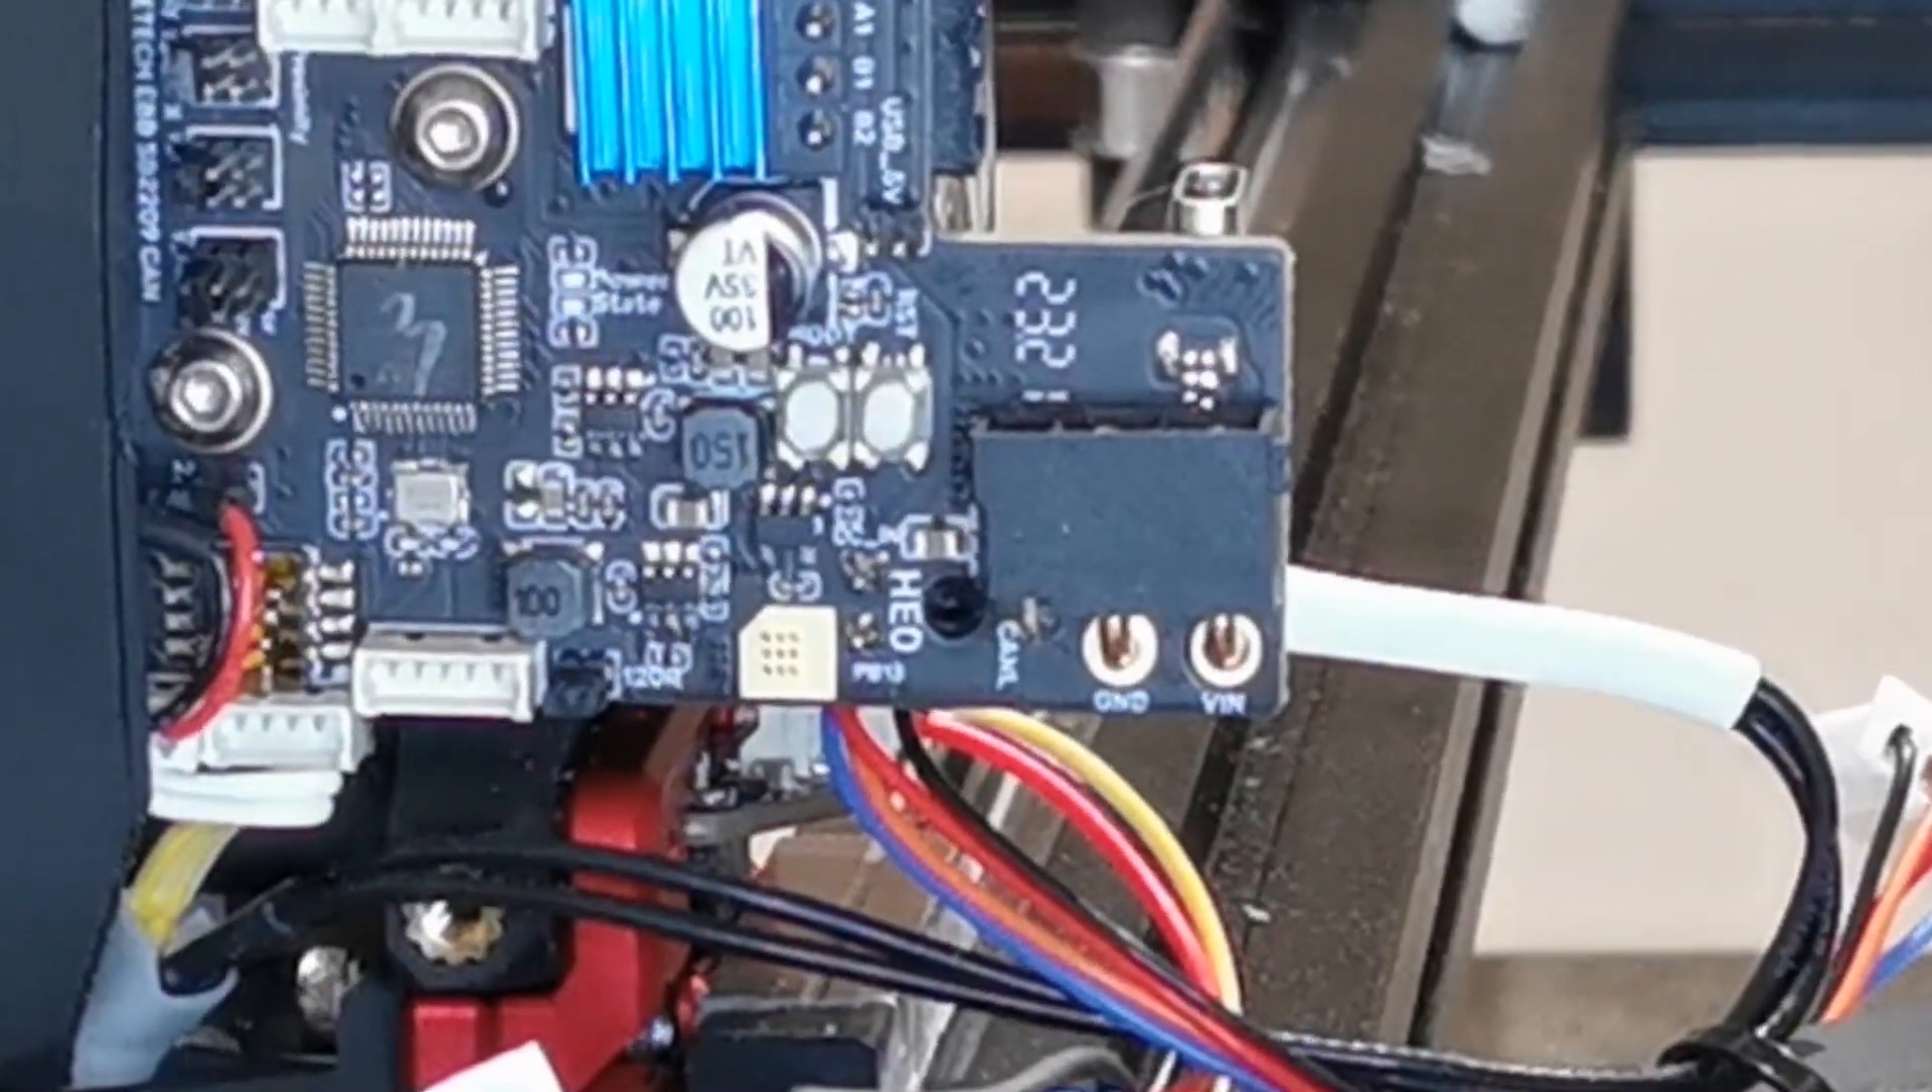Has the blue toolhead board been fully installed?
Yes.